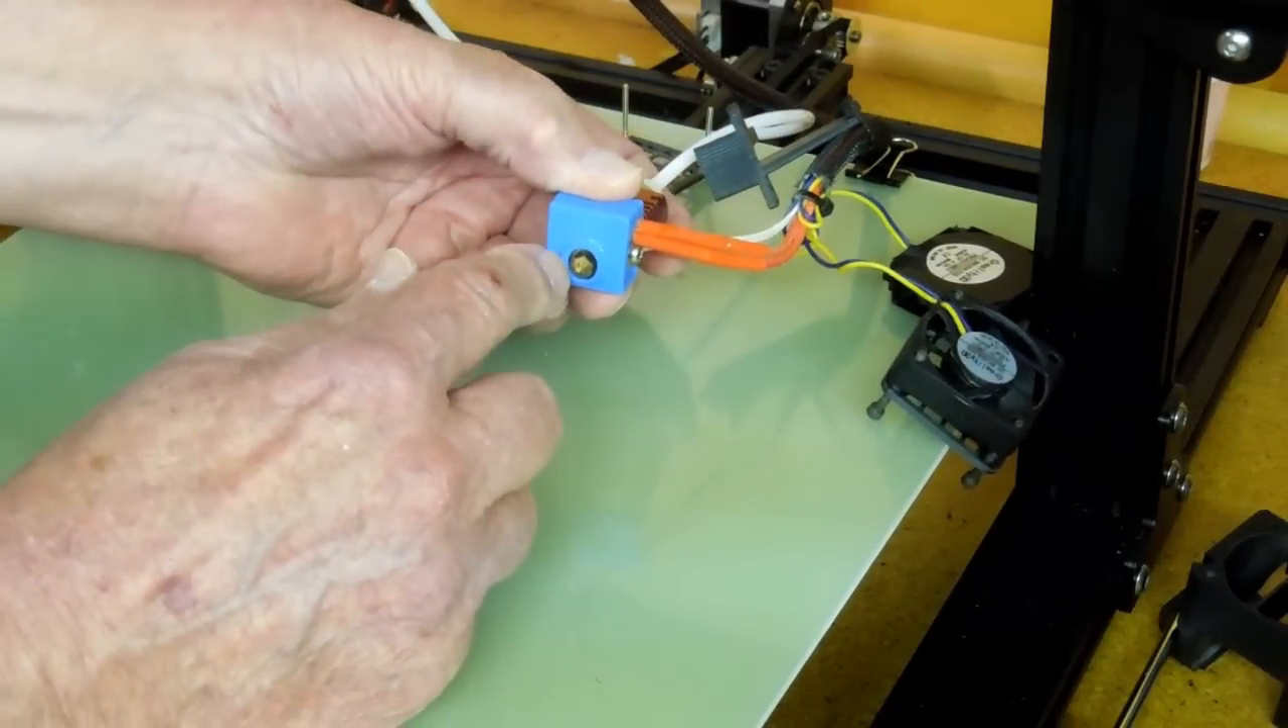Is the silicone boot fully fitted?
Yes.